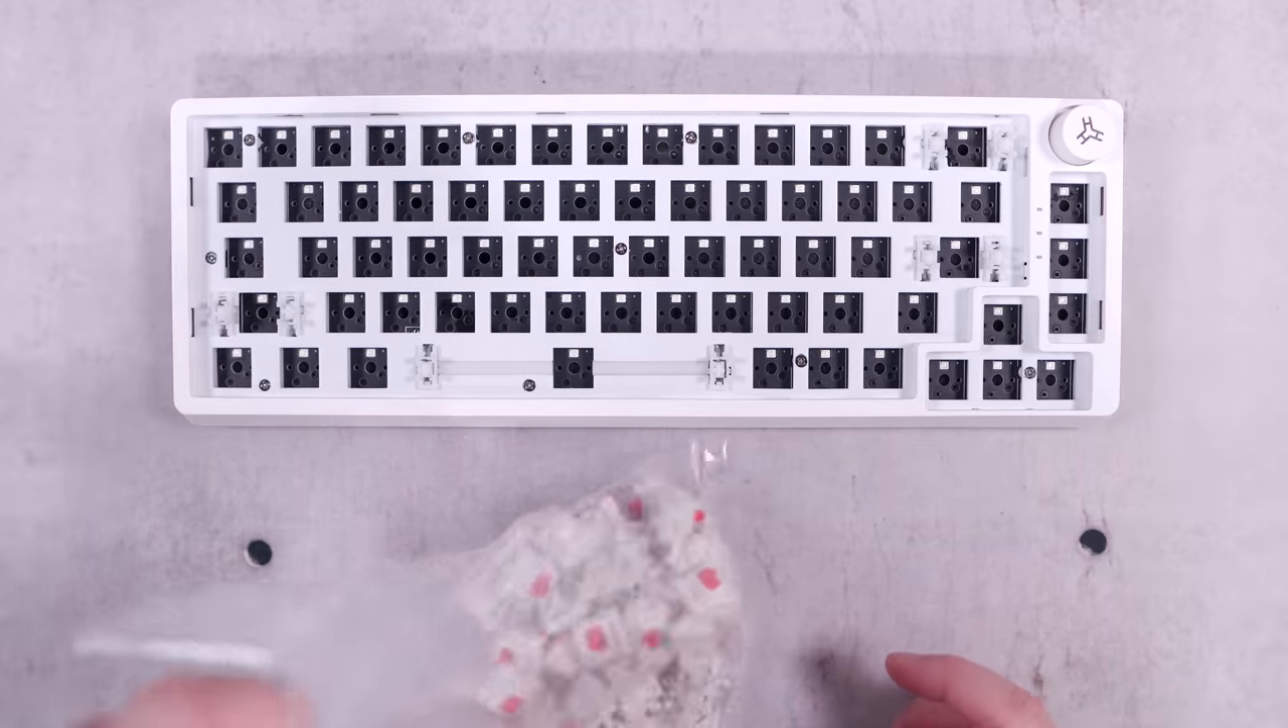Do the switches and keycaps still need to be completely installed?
Yes.